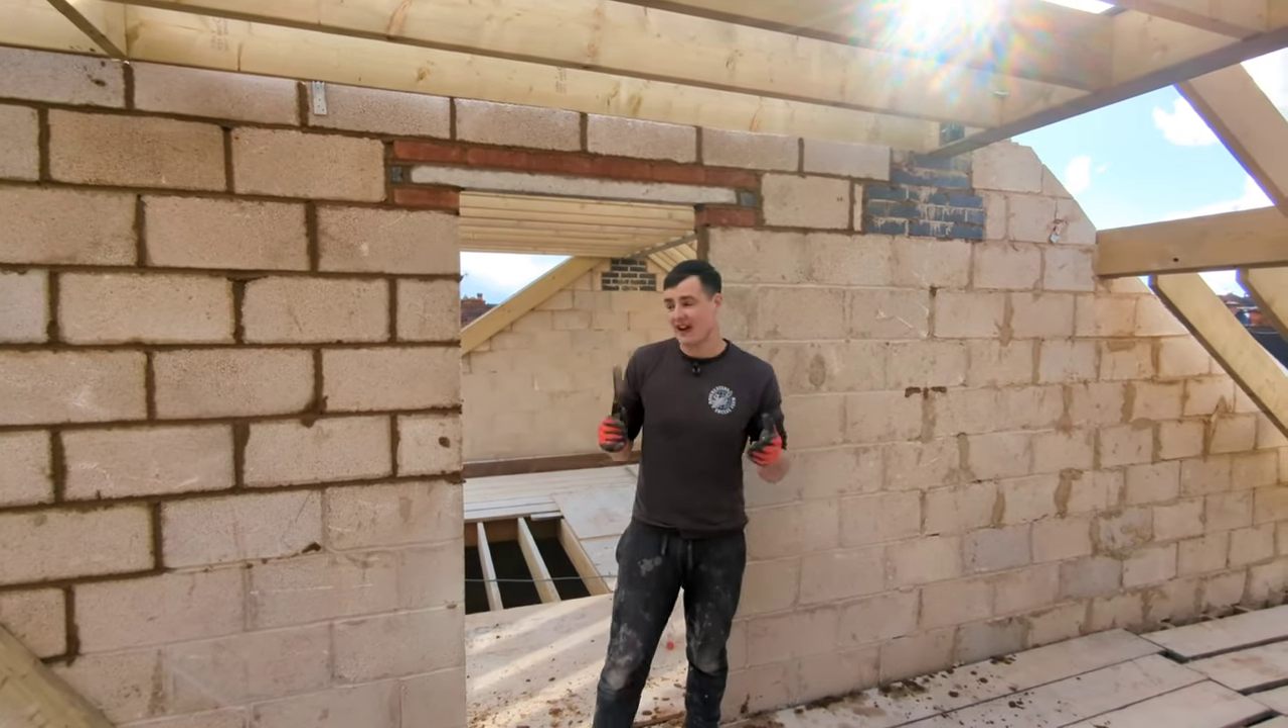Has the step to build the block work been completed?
Yes.